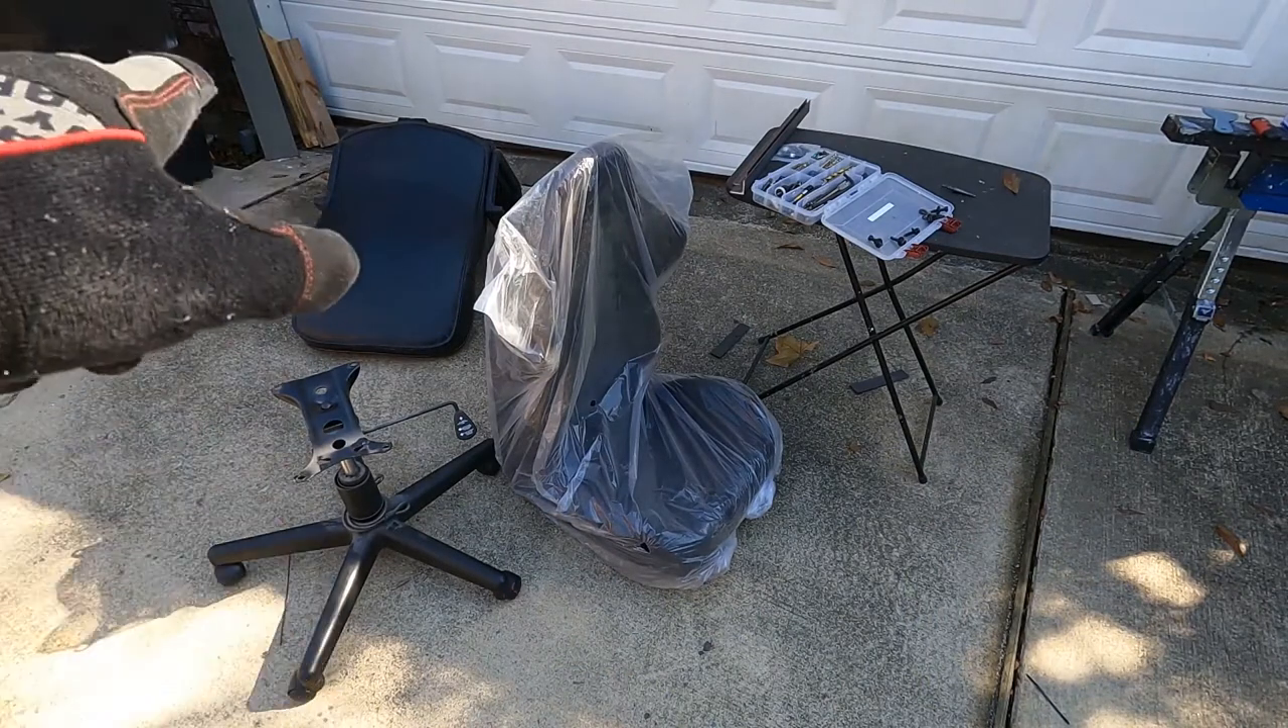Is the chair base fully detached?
Yes.